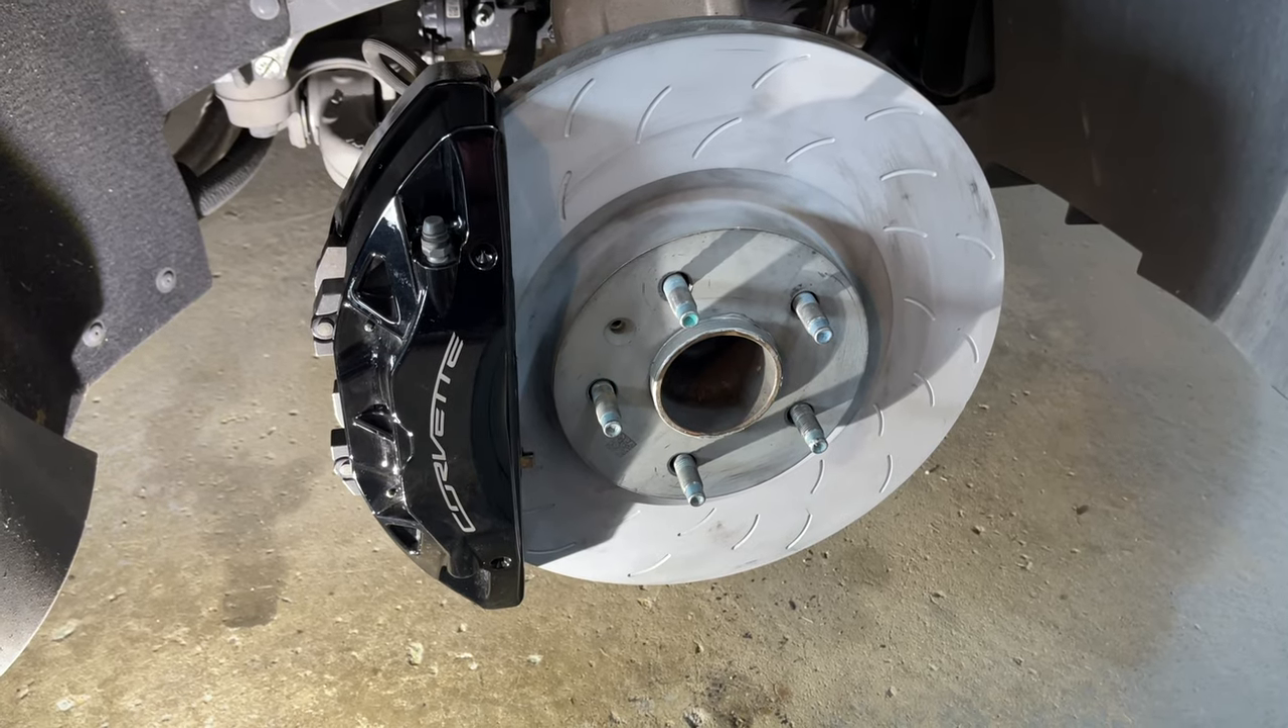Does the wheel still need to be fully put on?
Yes.